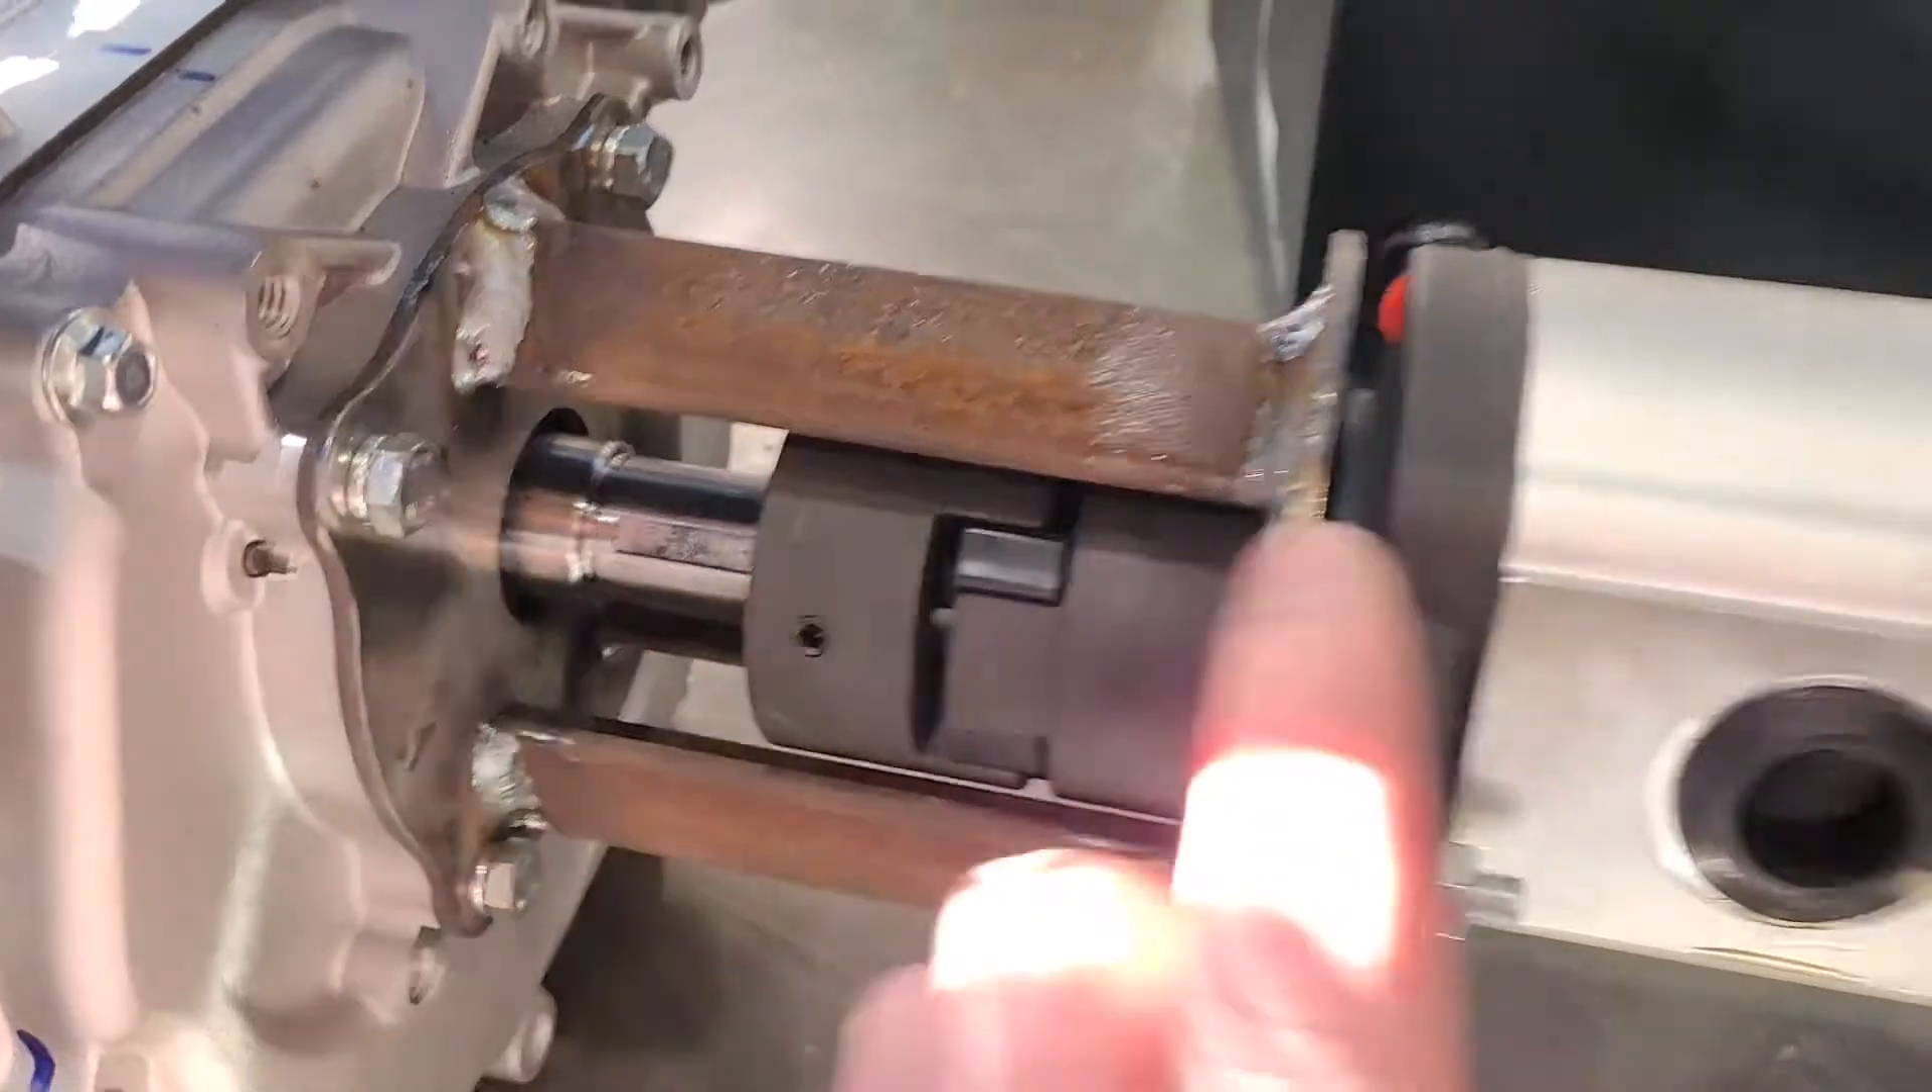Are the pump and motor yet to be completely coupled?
No.